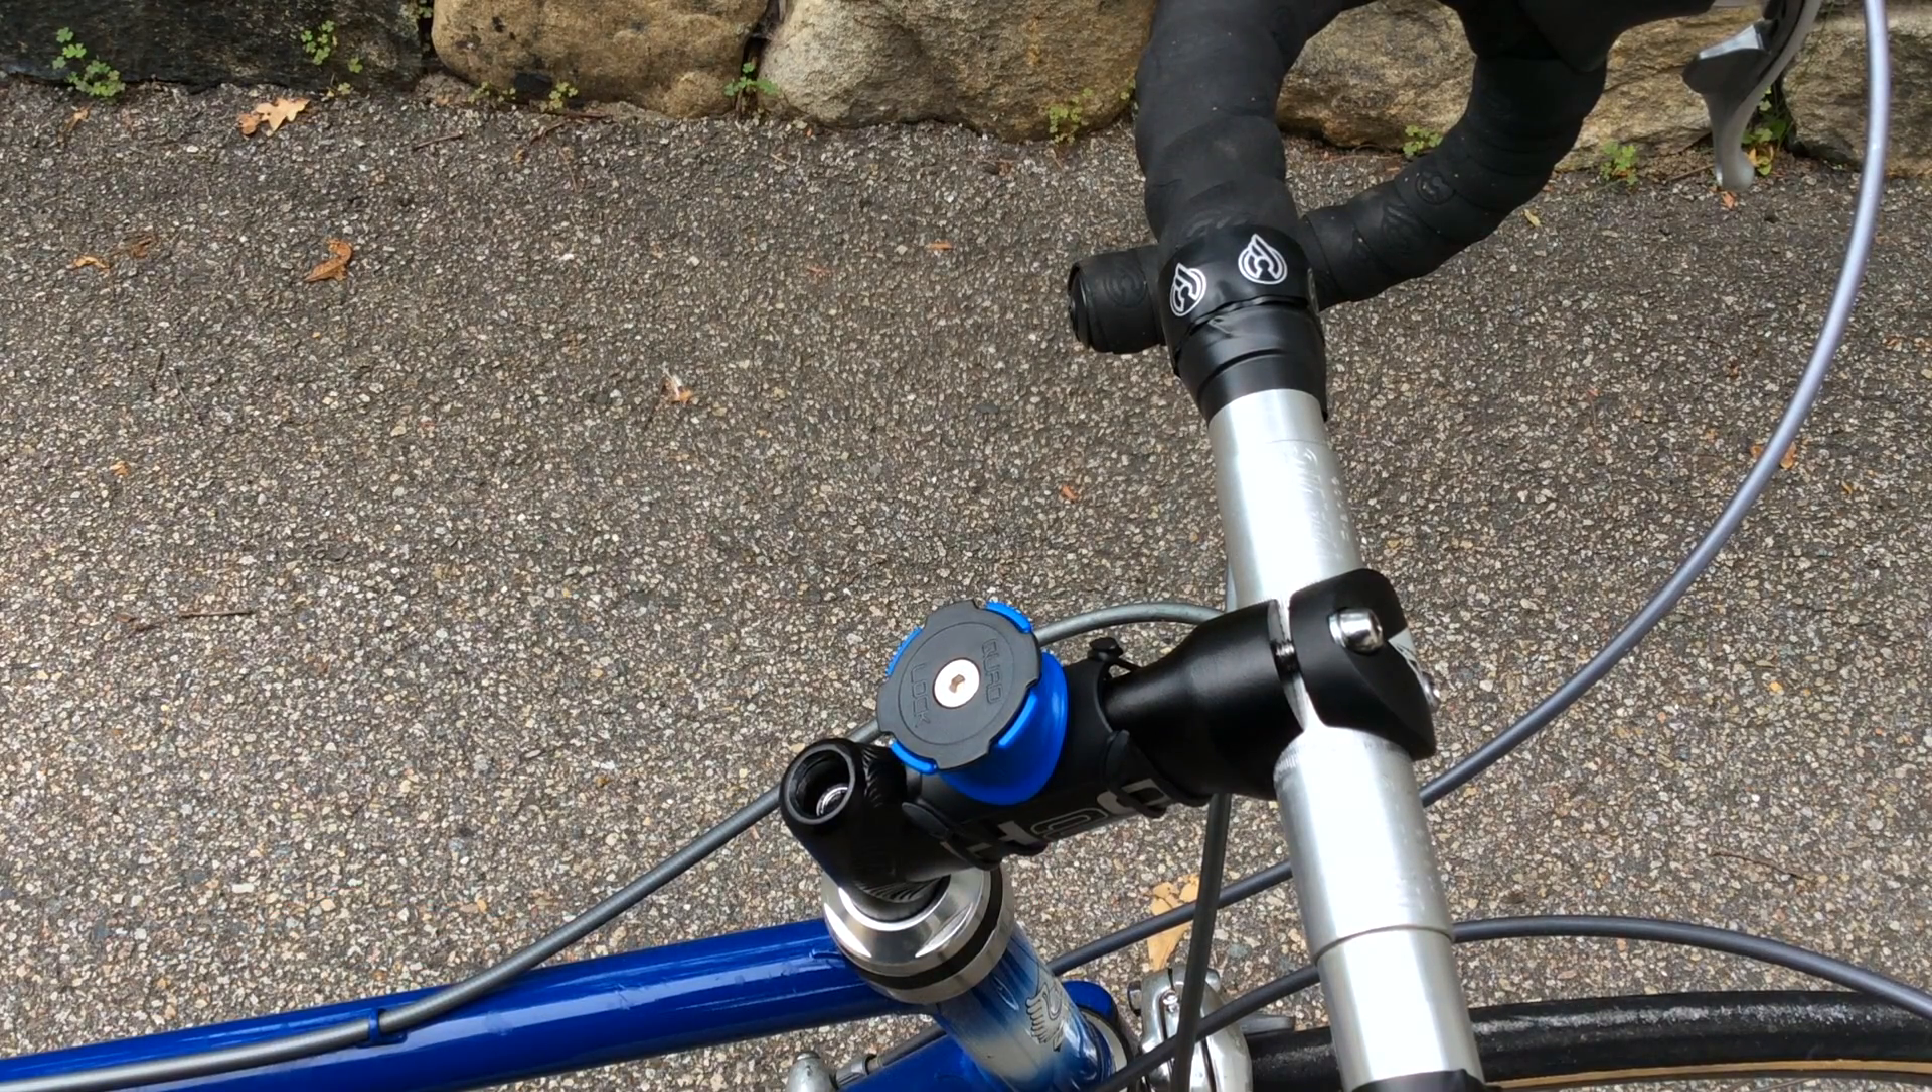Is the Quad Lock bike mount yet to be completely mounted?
No.